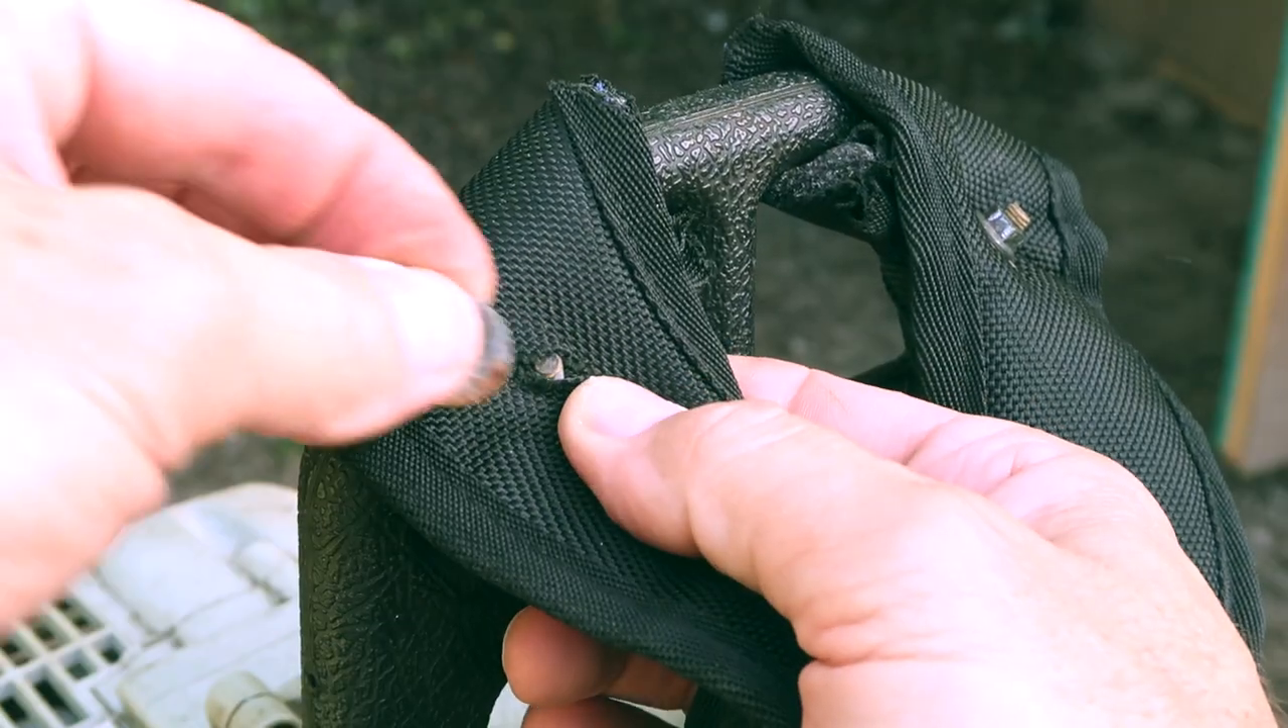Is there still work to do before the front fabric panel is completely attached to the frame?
Yes.